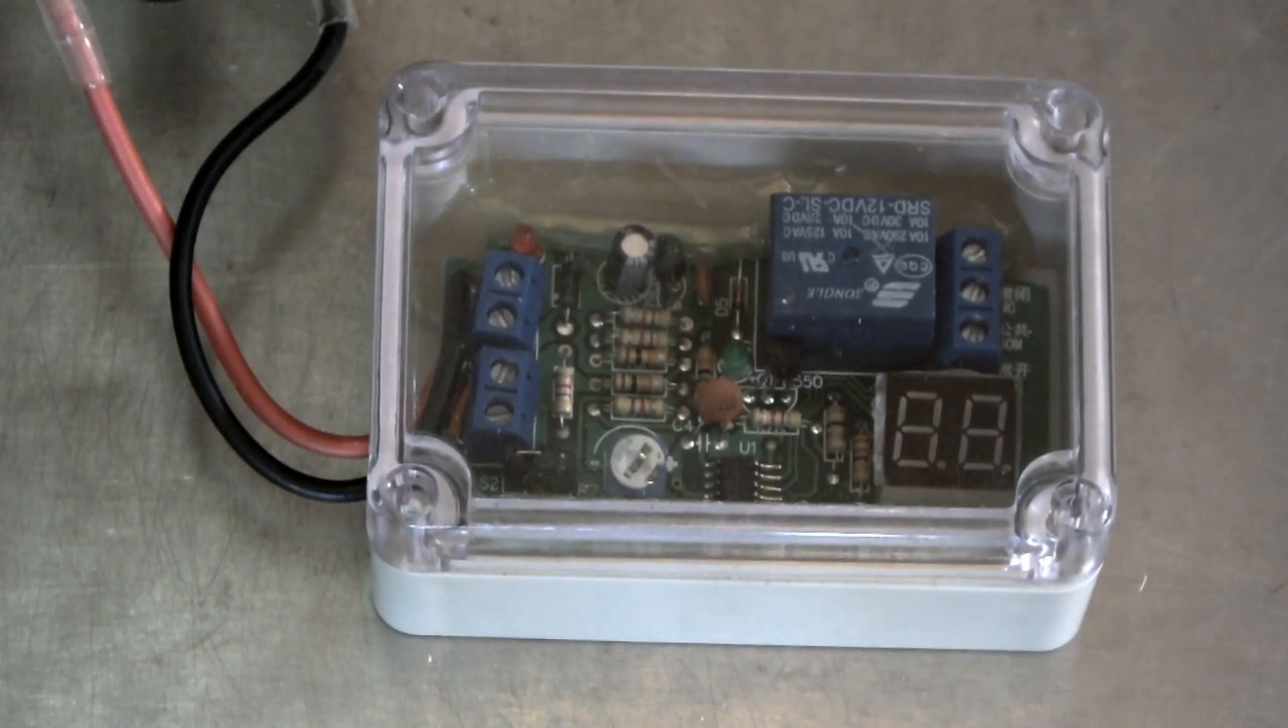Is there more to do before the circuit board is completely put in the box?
No.